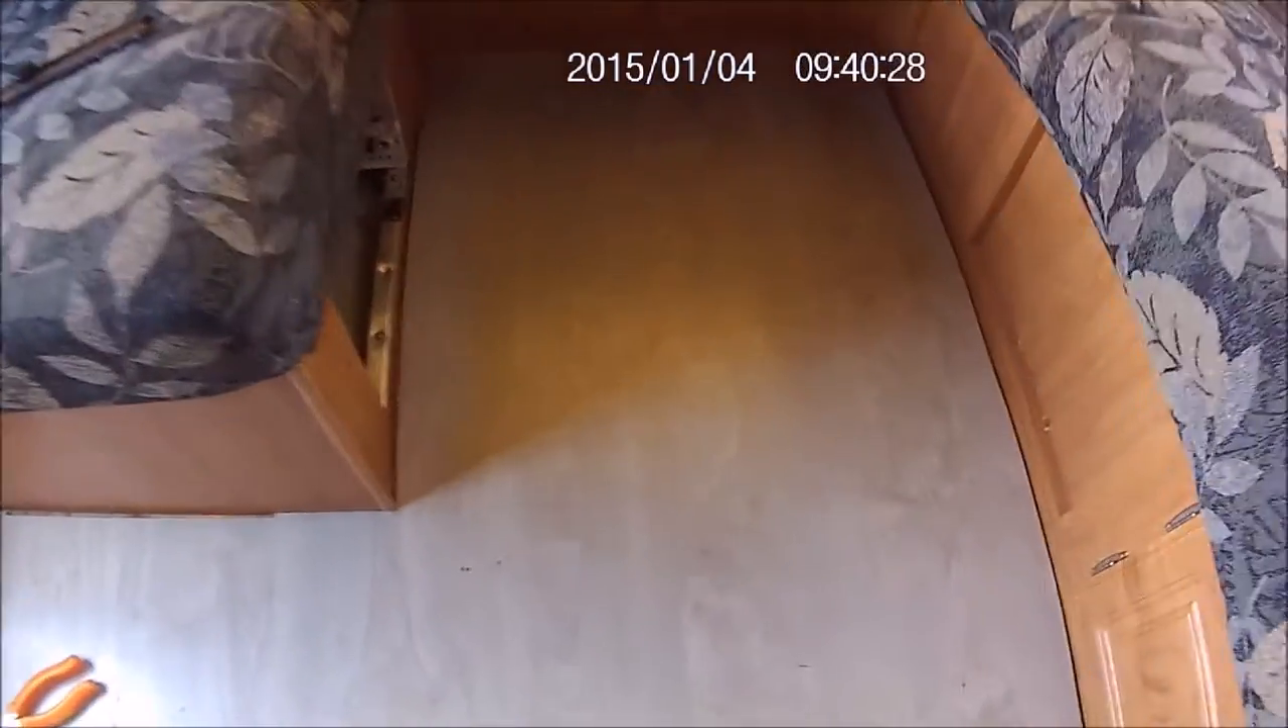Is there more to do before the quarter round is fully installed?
Yes.